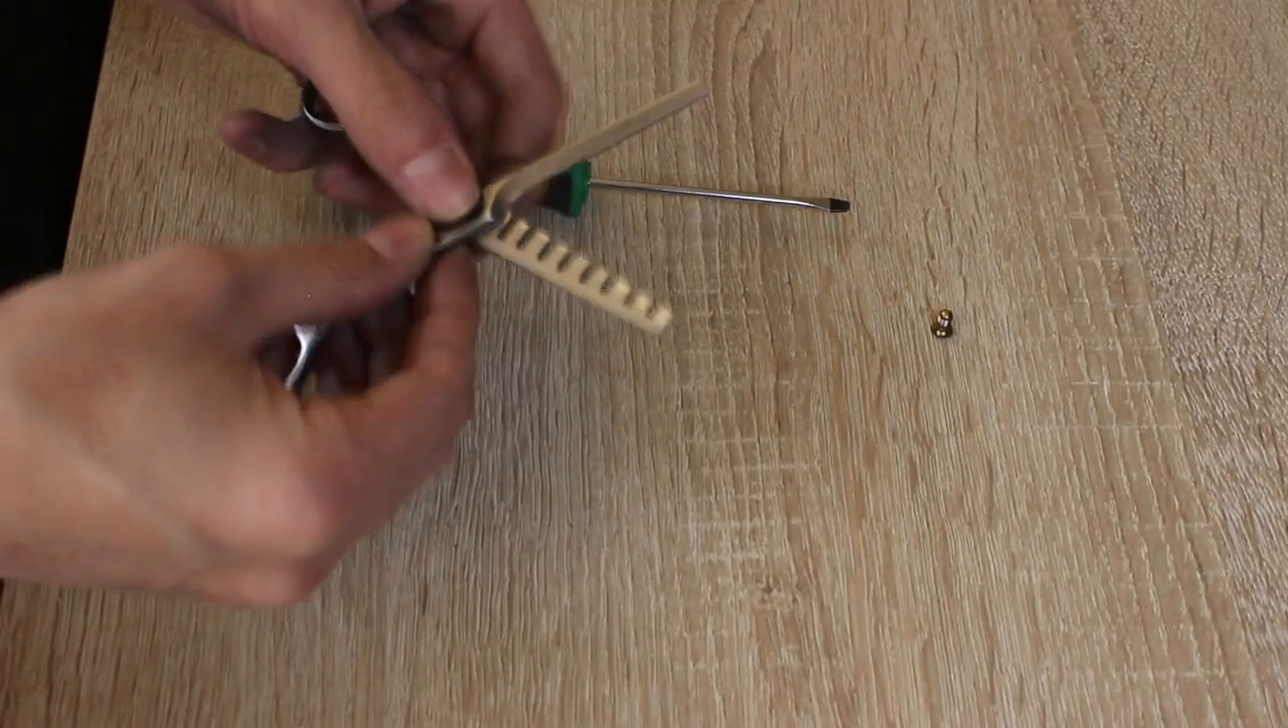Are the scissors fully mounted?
No.